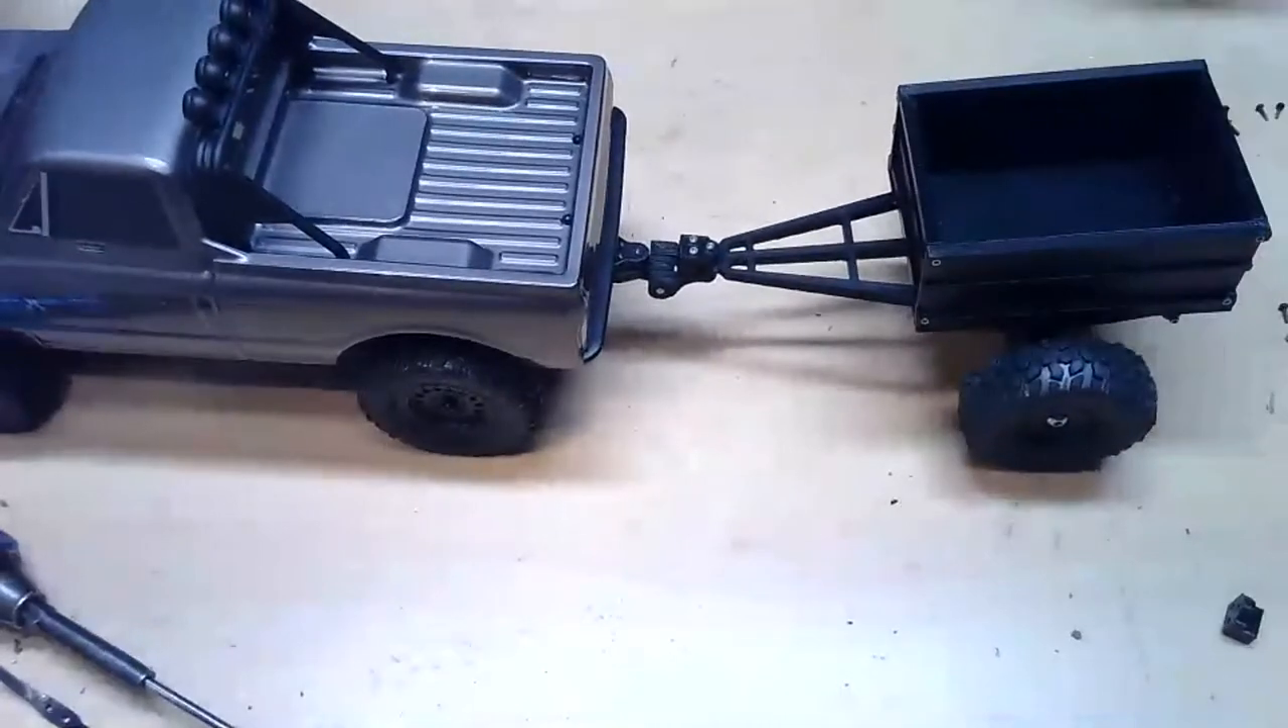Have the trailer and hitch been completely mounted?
Yes.